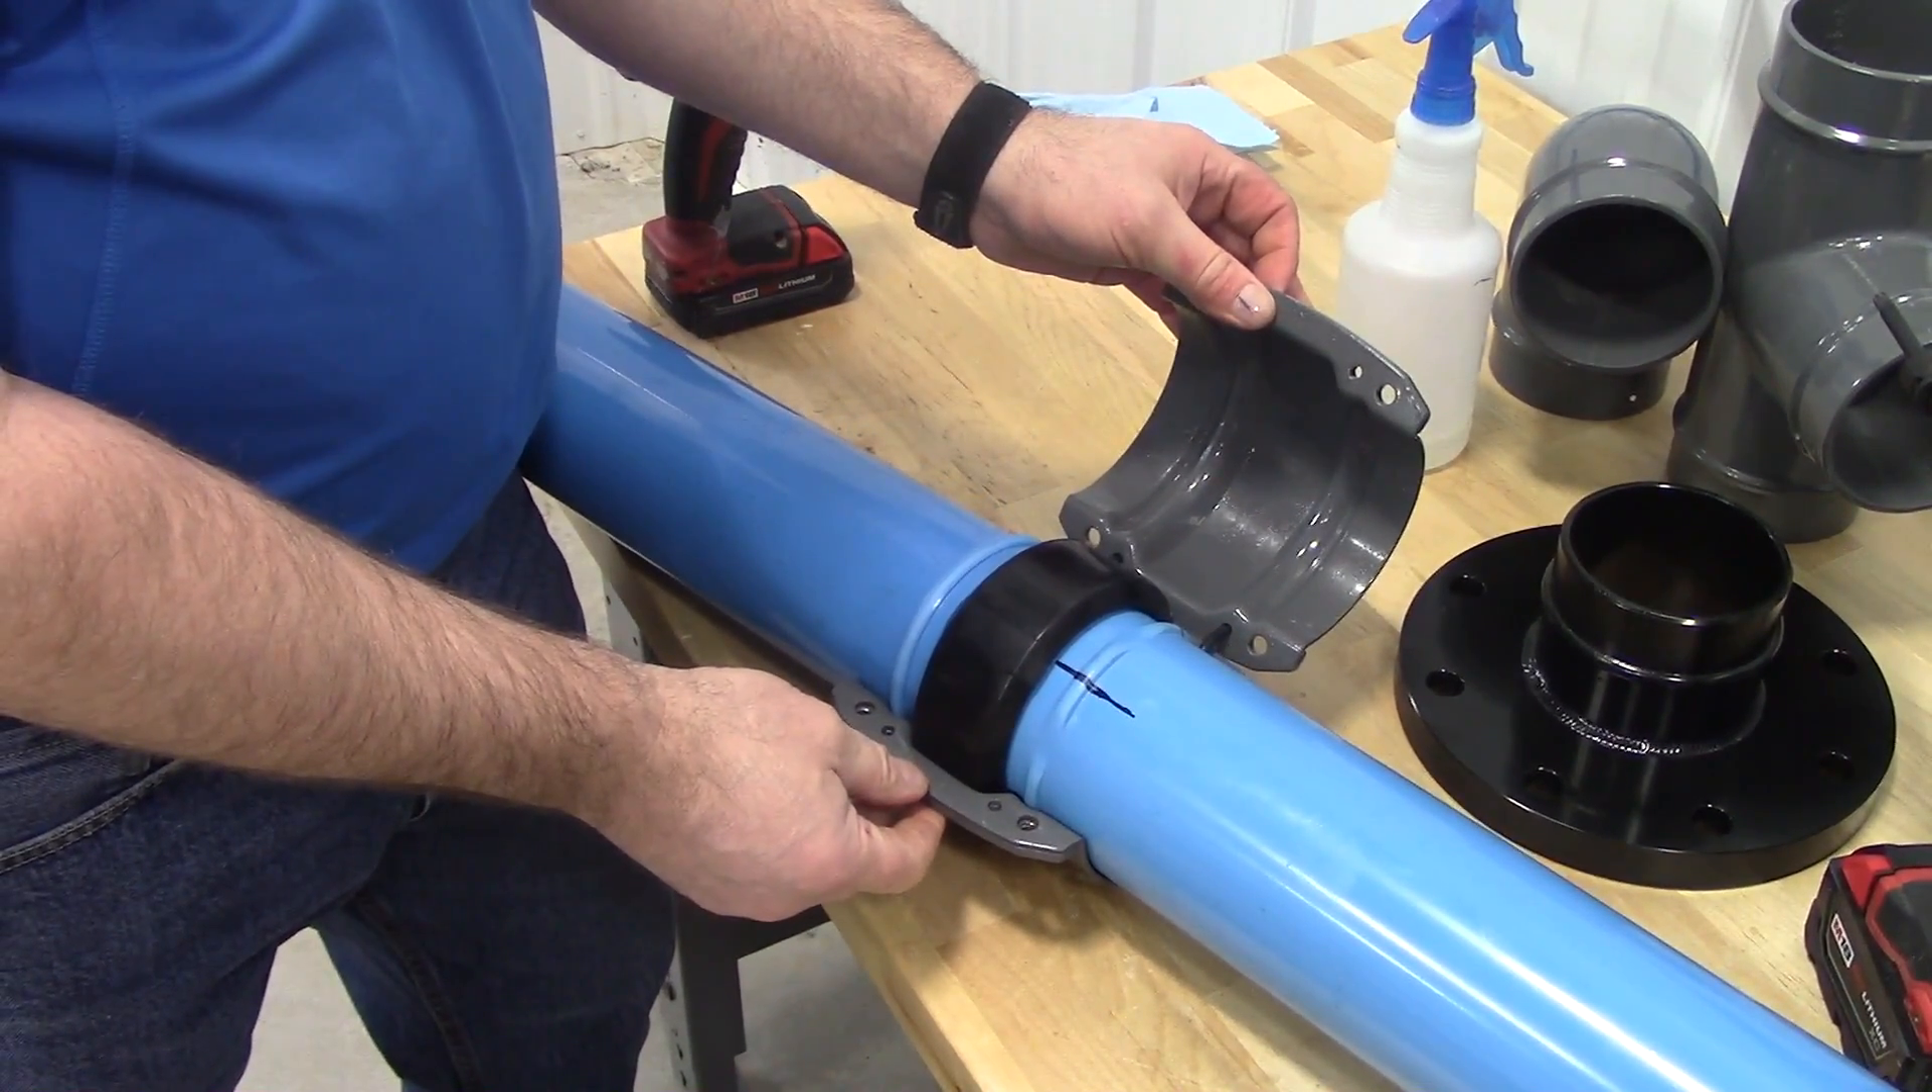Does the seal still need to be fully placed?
No.